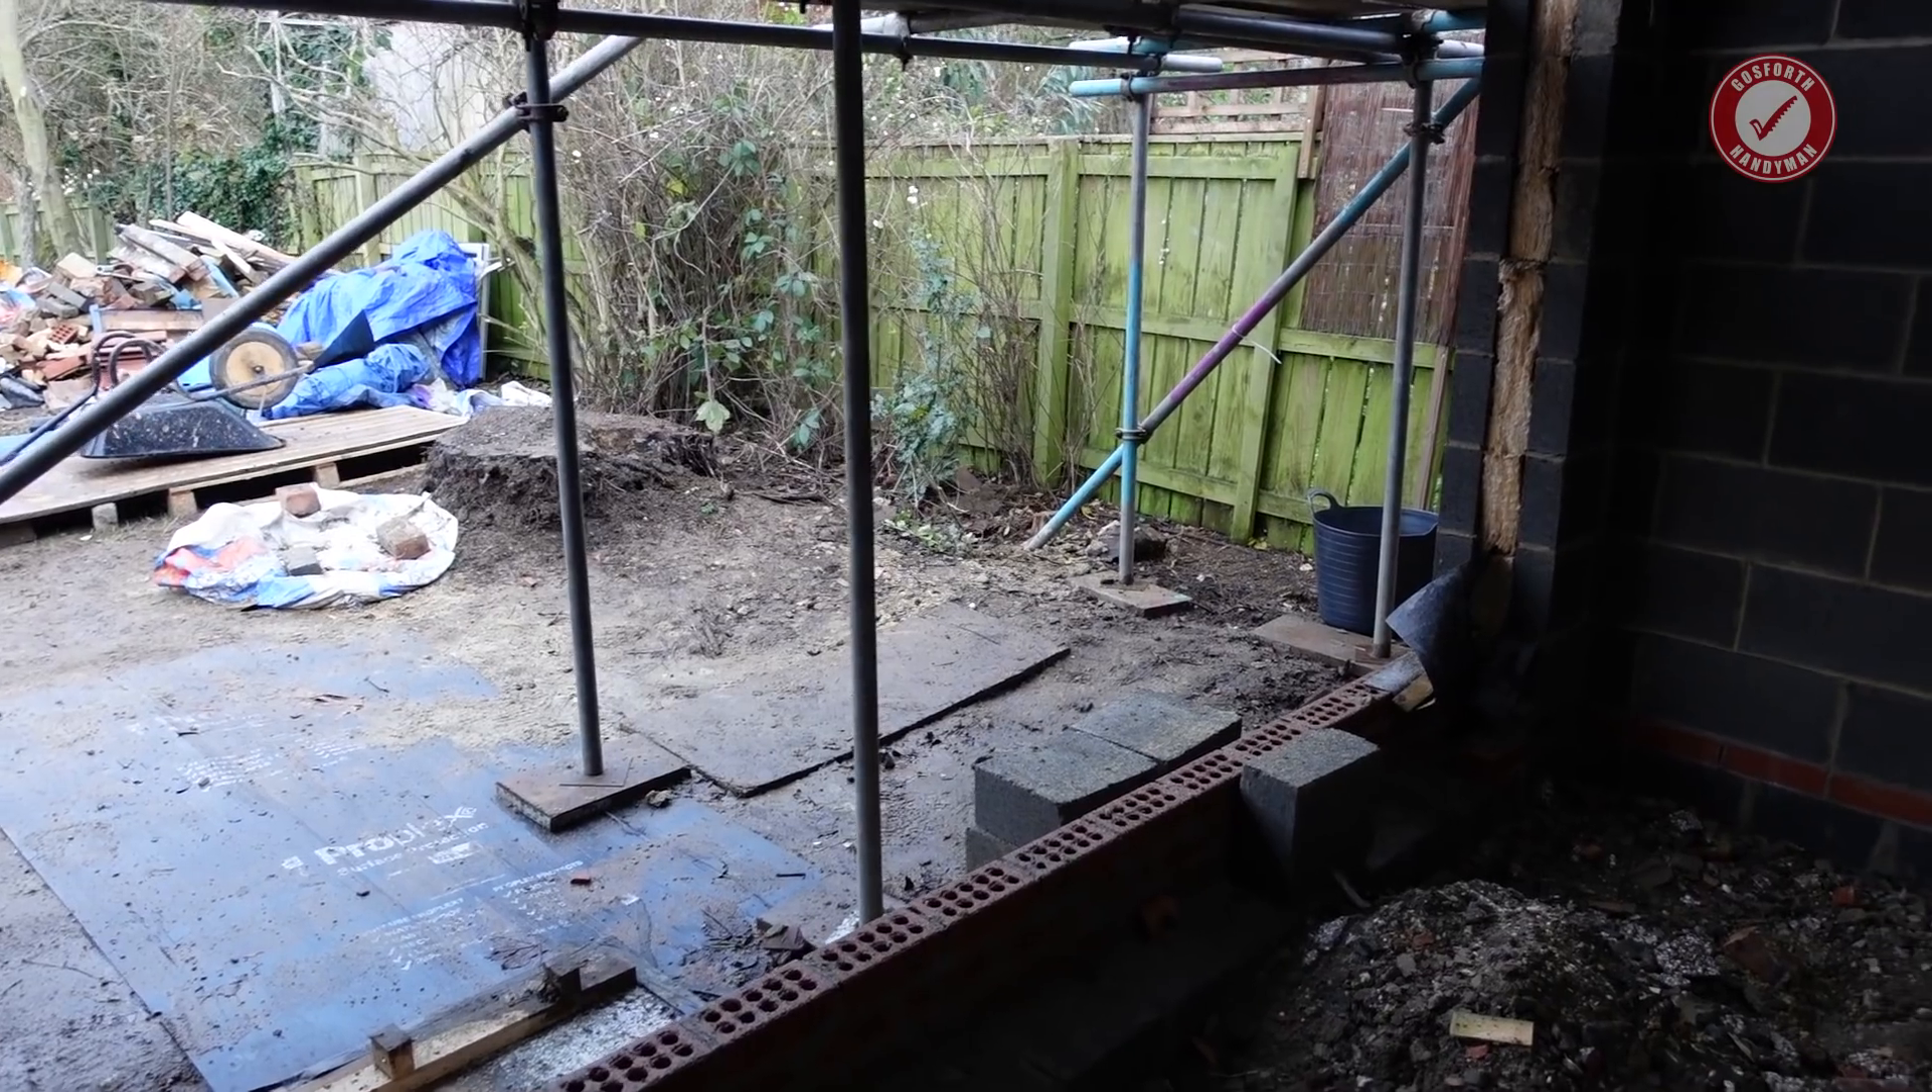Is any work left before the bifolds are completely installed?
Yes.